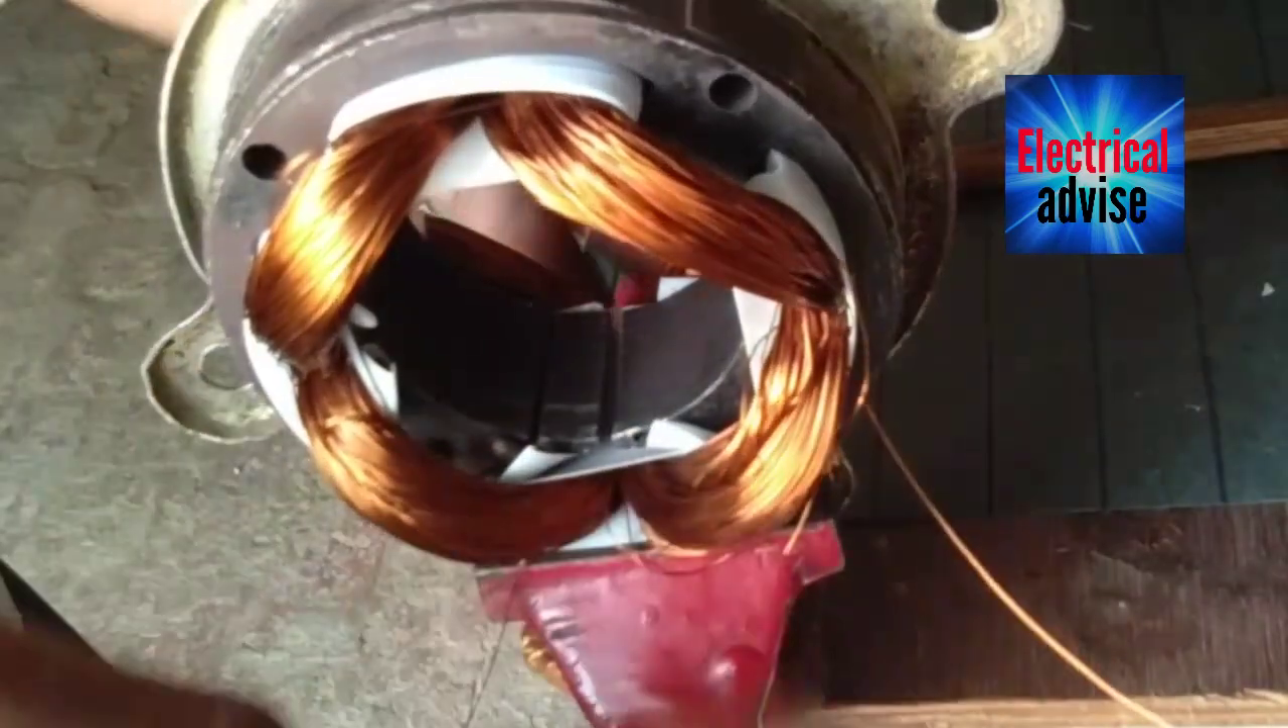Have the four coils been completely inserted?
Yes.